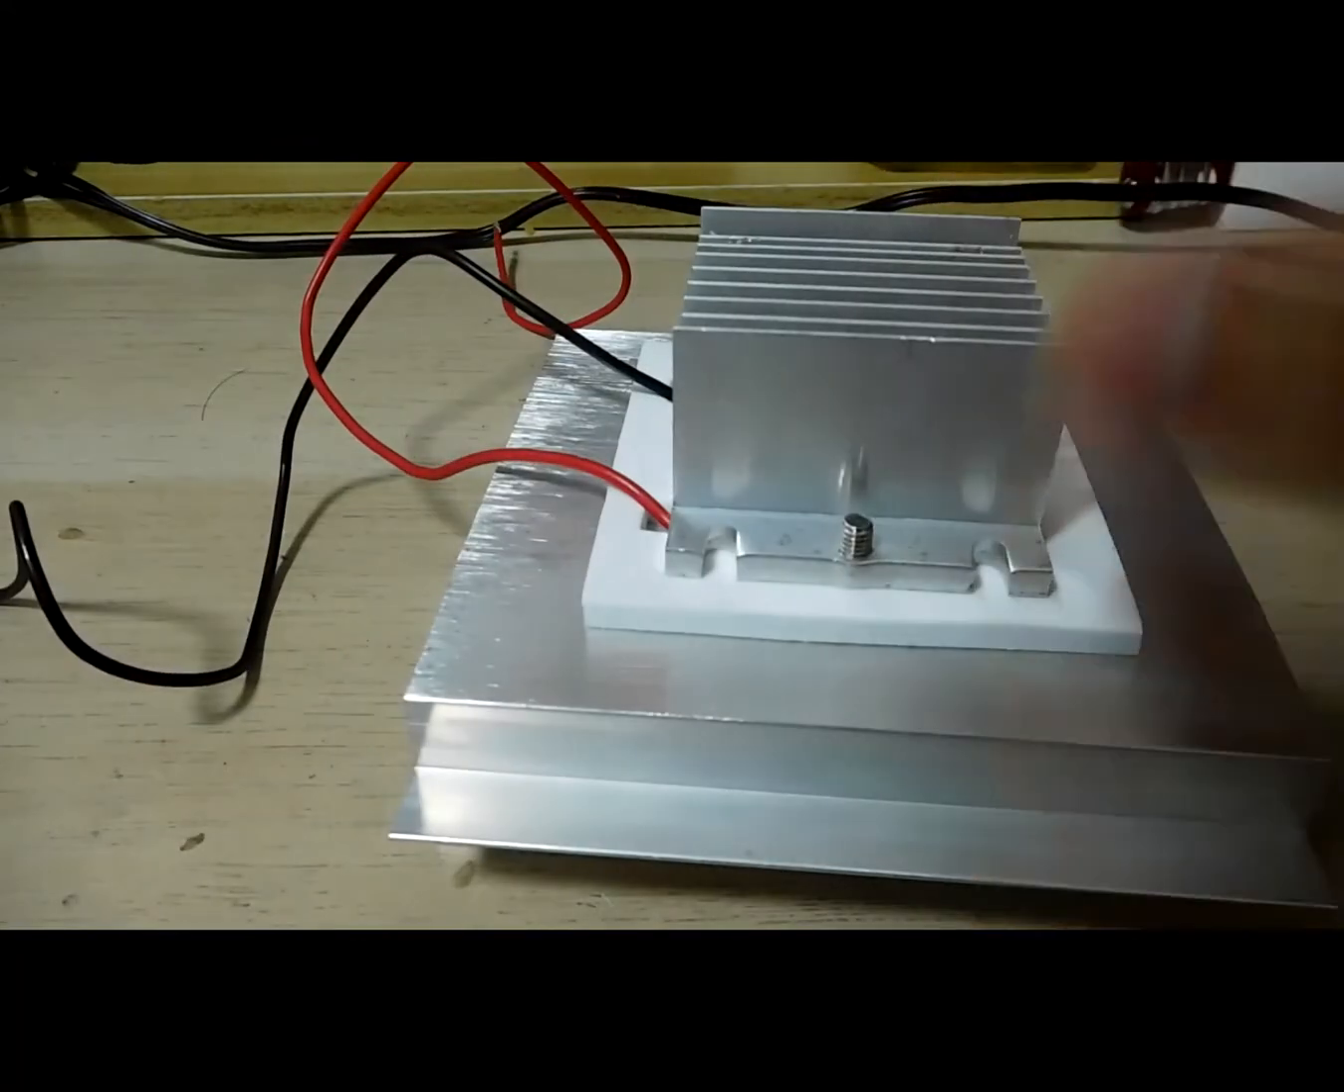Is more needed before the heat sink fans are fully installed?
Yes.